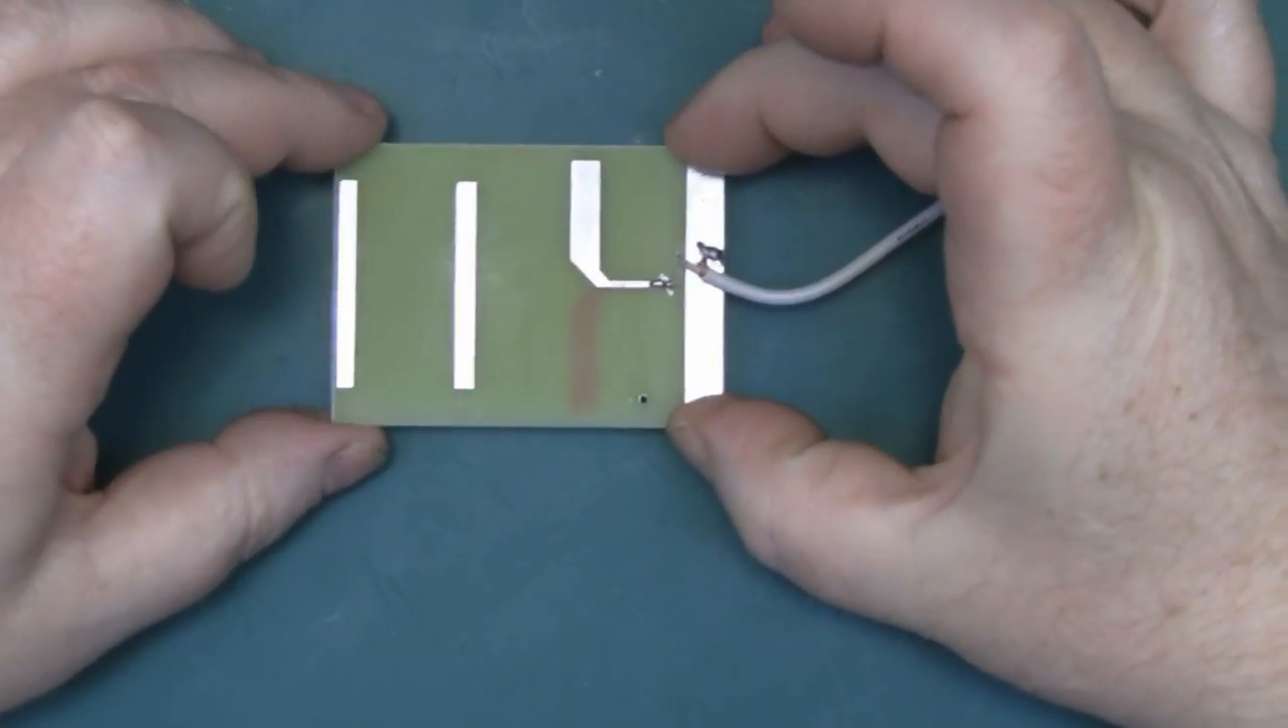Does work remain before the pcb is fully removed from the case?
No.